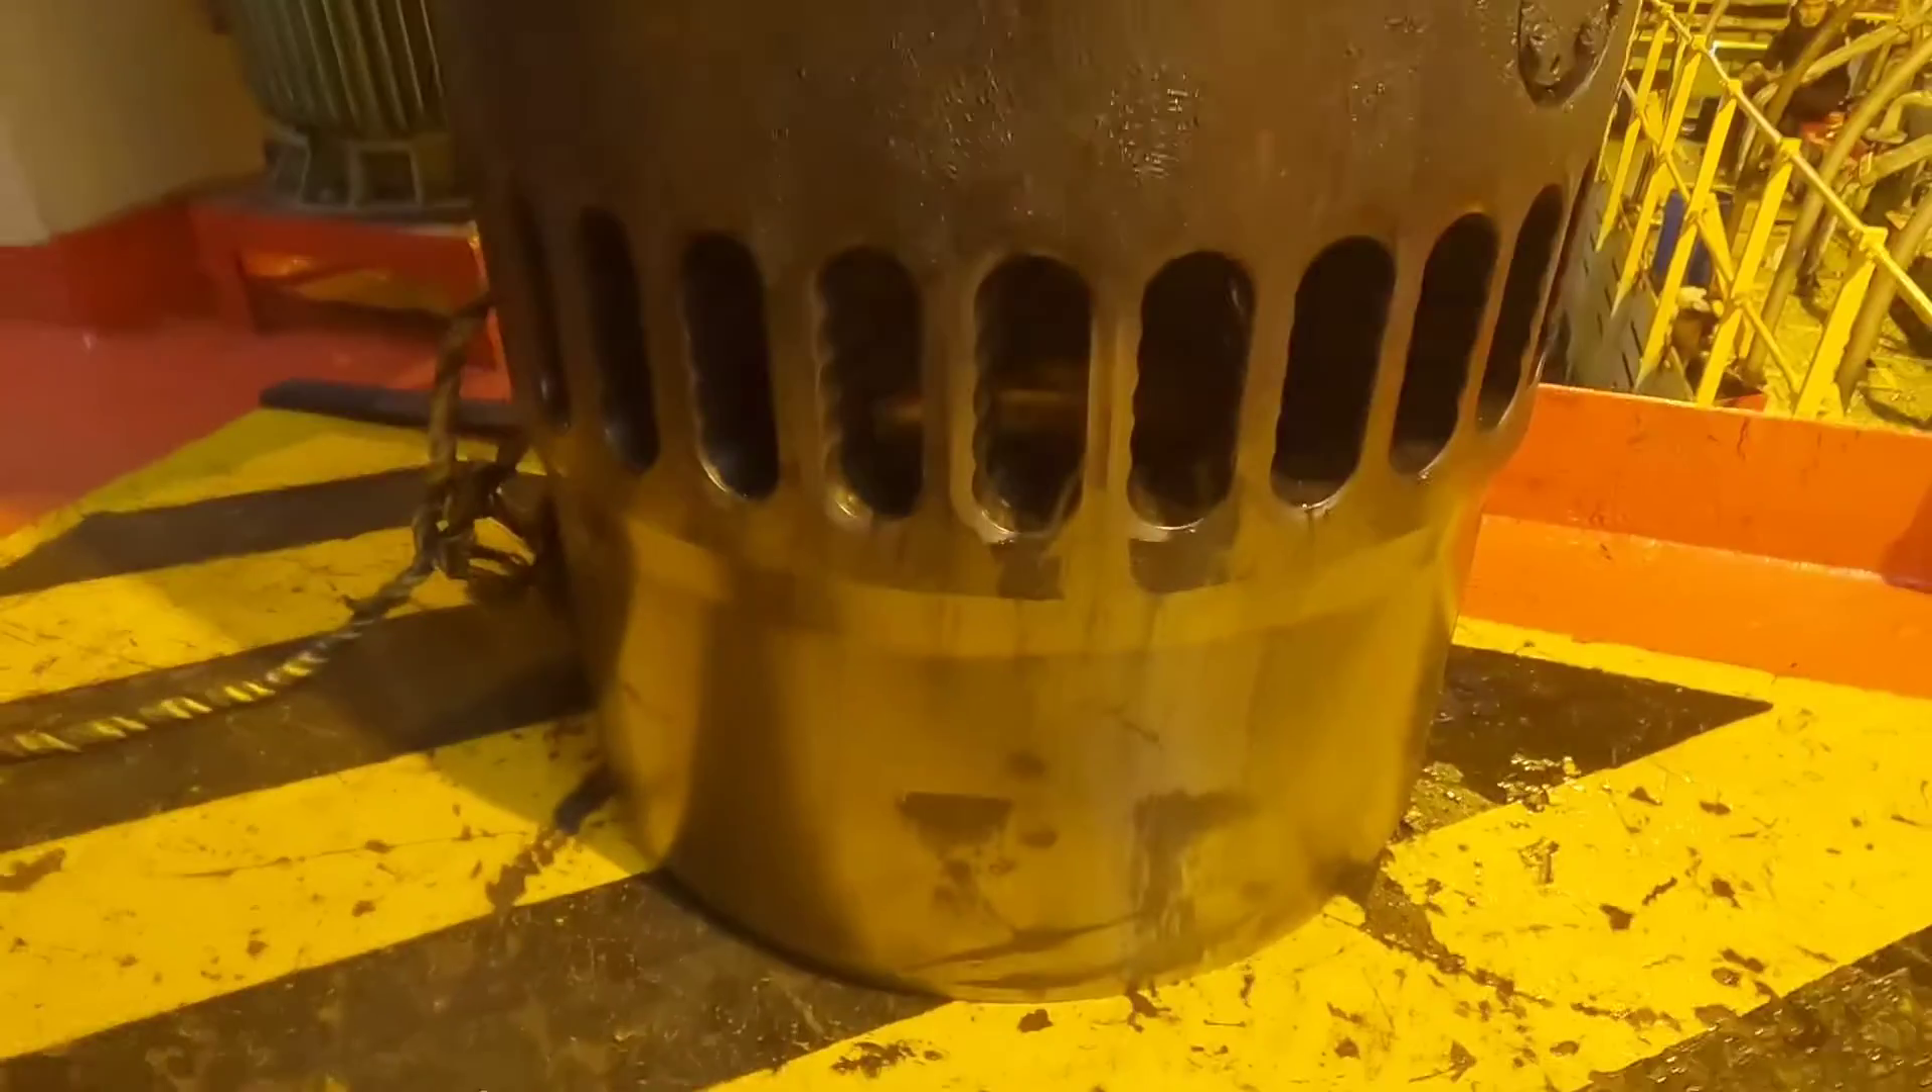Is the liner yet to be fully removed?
No.